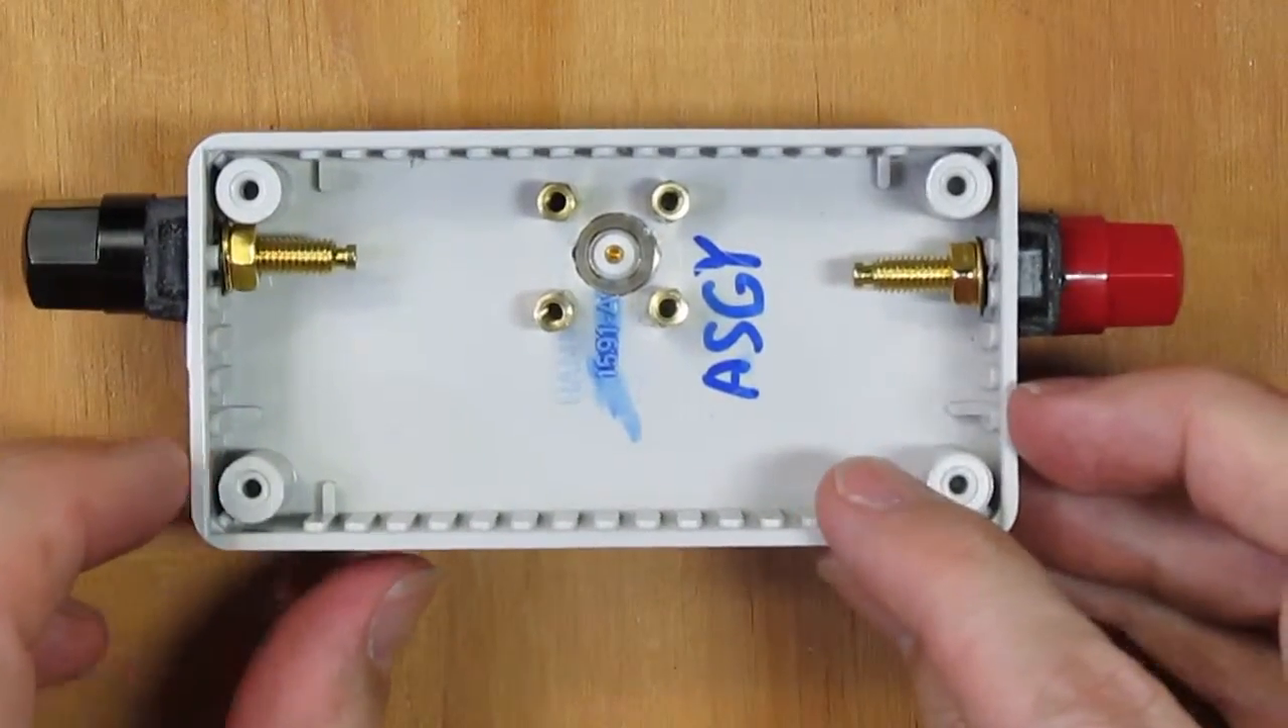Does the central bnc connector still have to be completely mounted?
No.